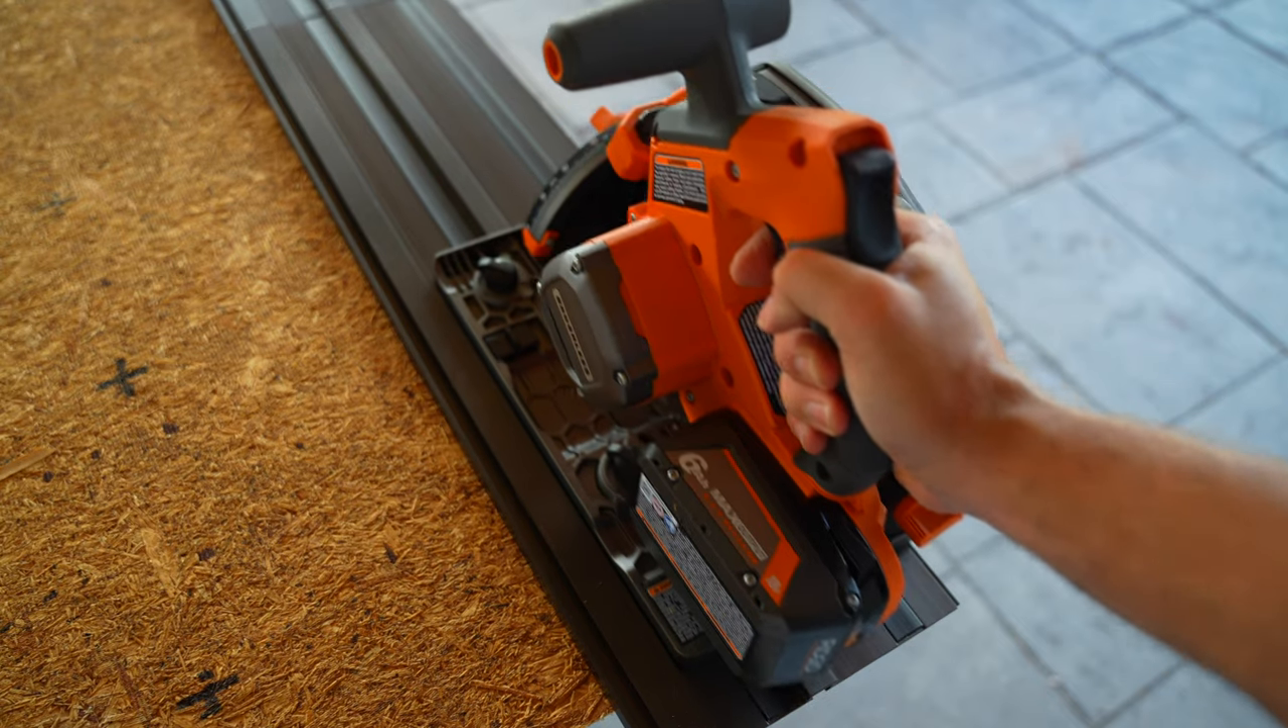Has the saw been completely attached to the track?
Yes.